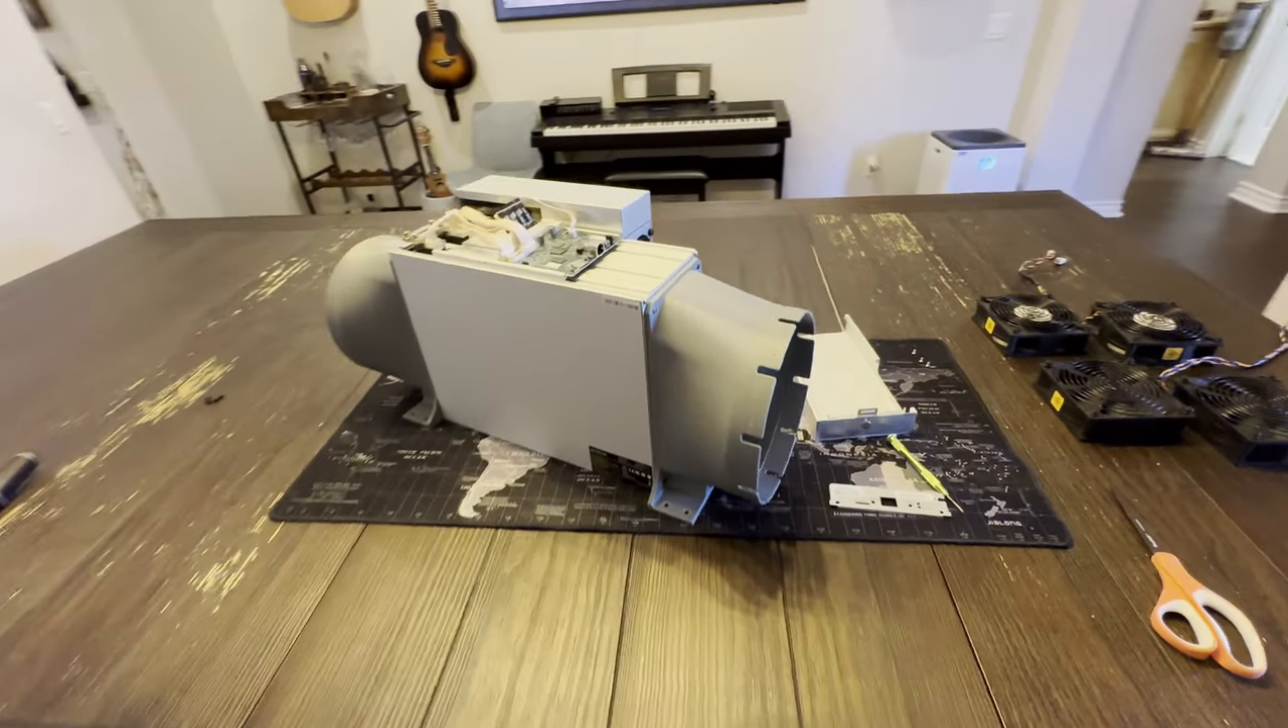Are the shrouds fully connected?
Yes.